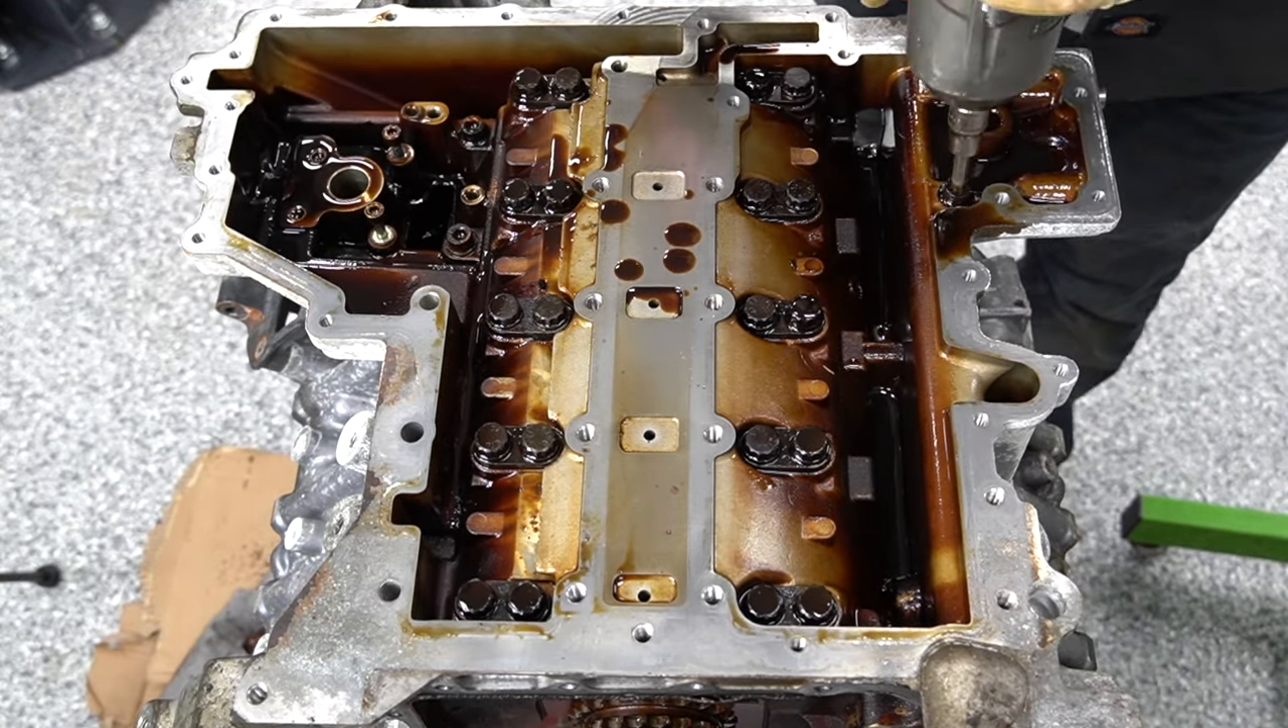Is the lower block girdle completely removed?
No.